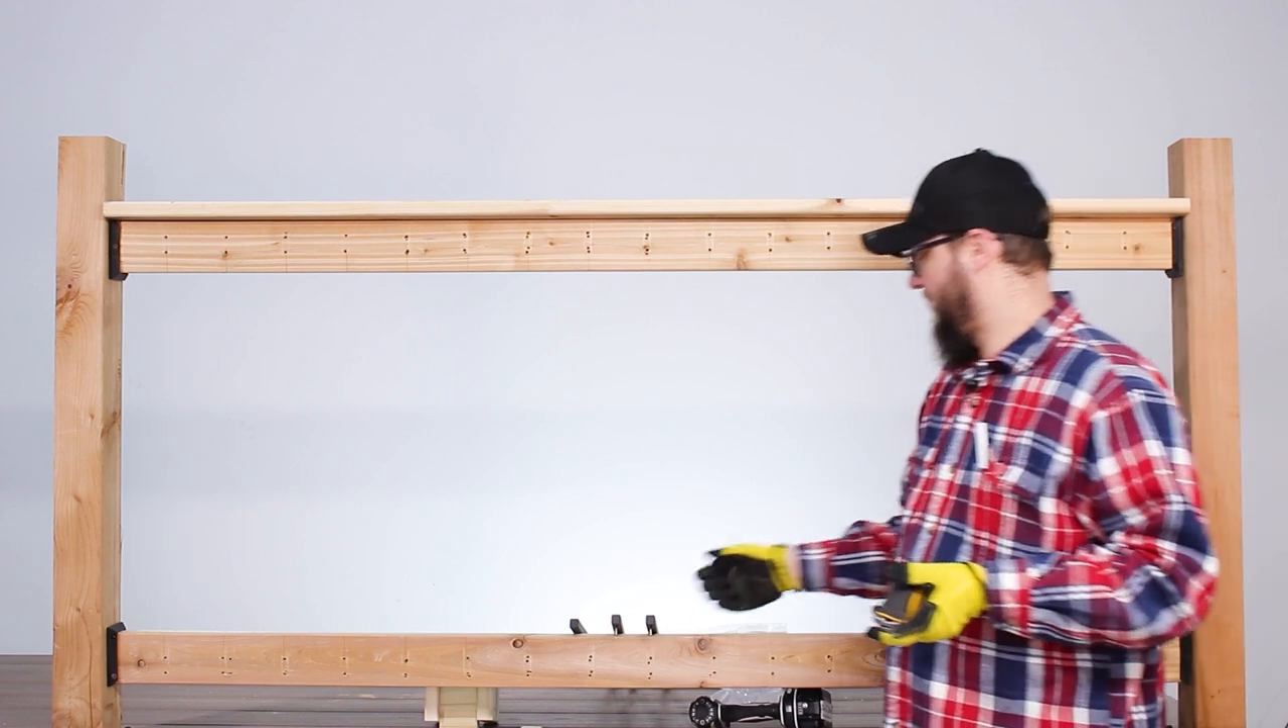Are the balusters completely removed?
Yes.